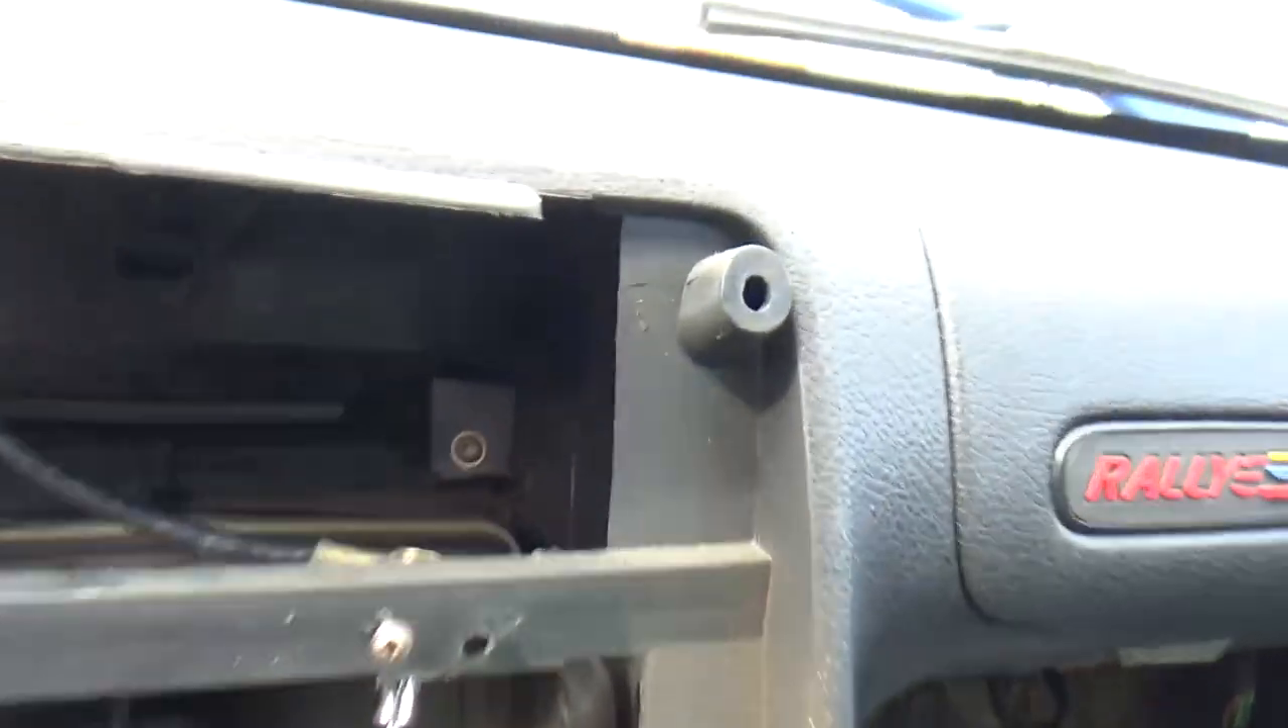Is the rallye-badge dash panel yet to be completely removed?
Yes.